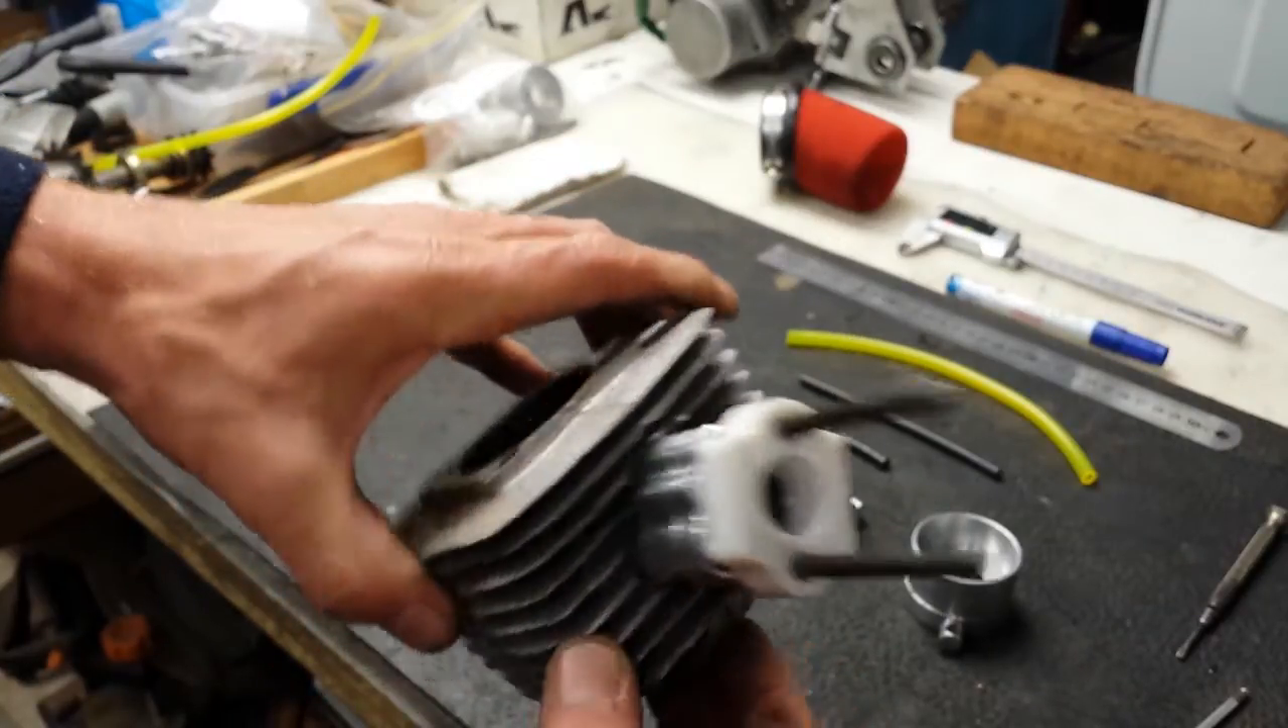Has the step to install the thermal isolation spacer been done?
Yes.